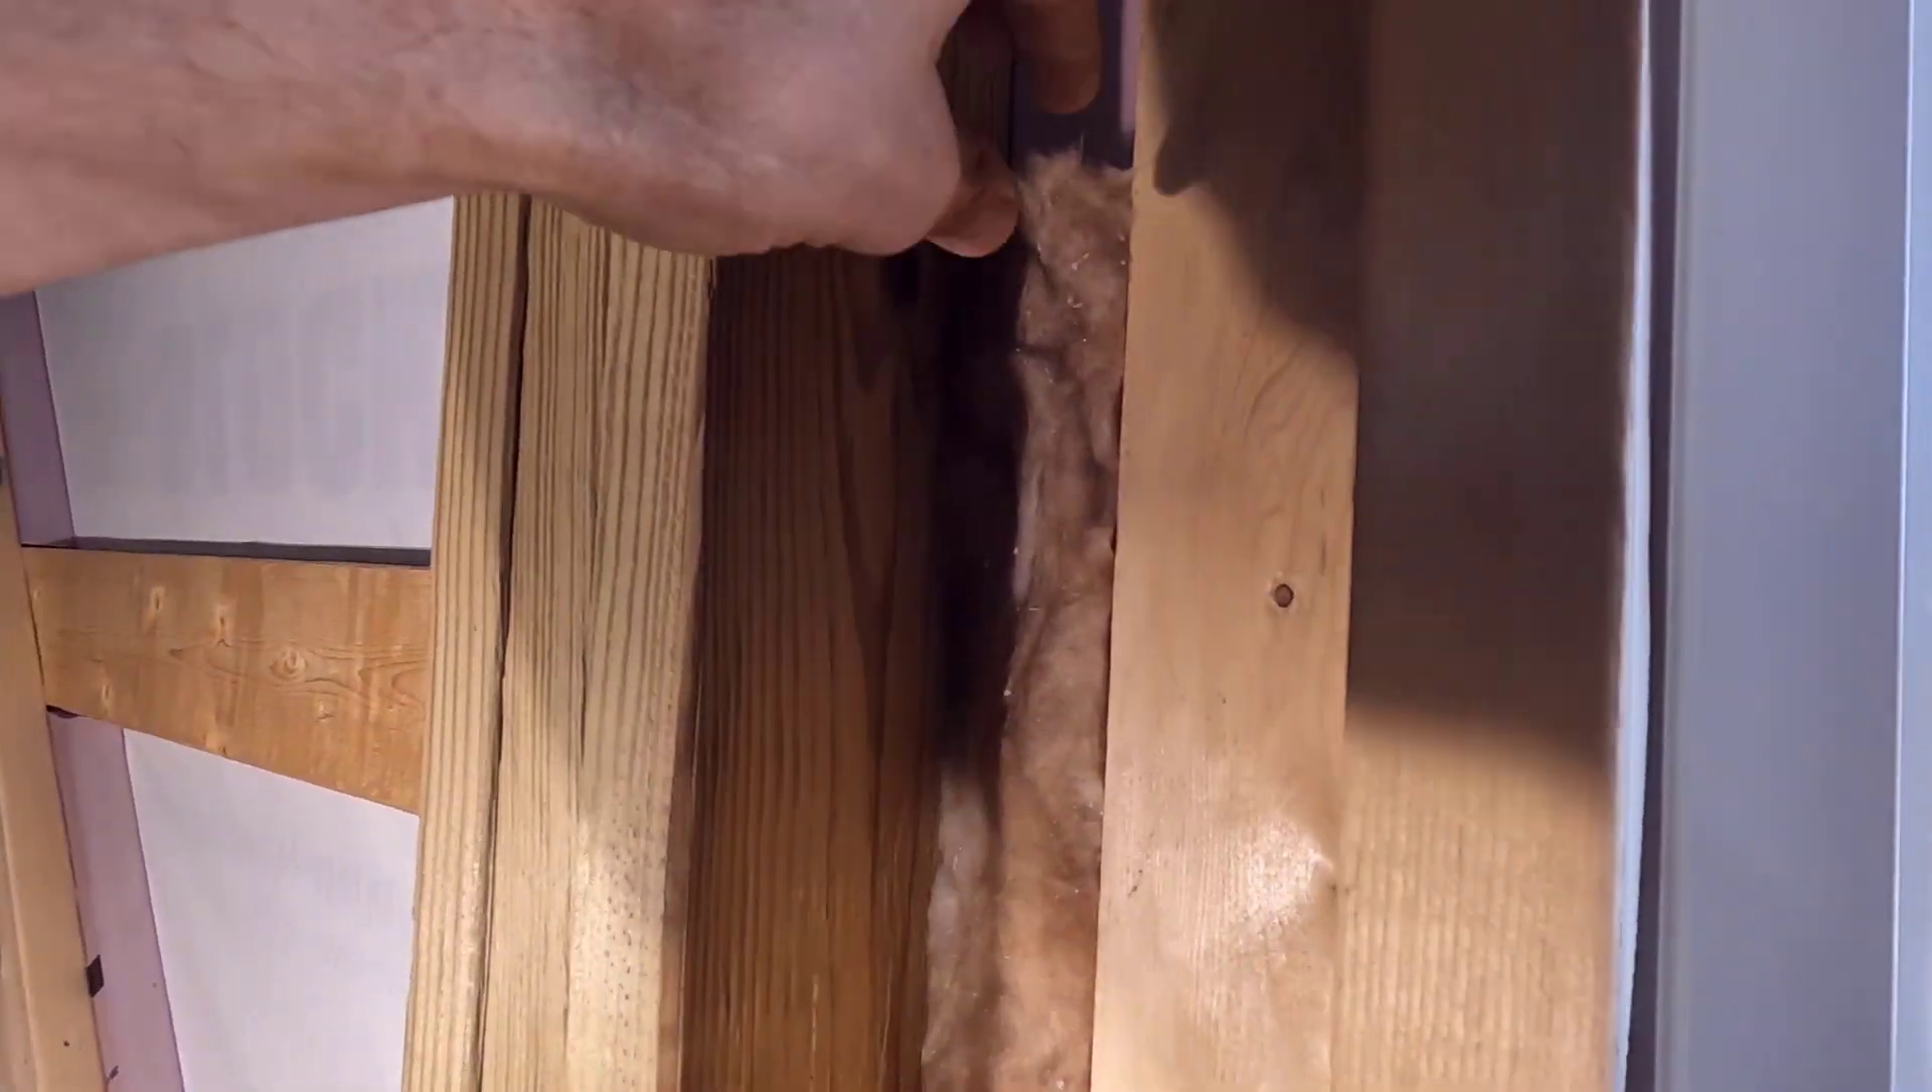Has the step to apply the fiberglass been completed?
No.